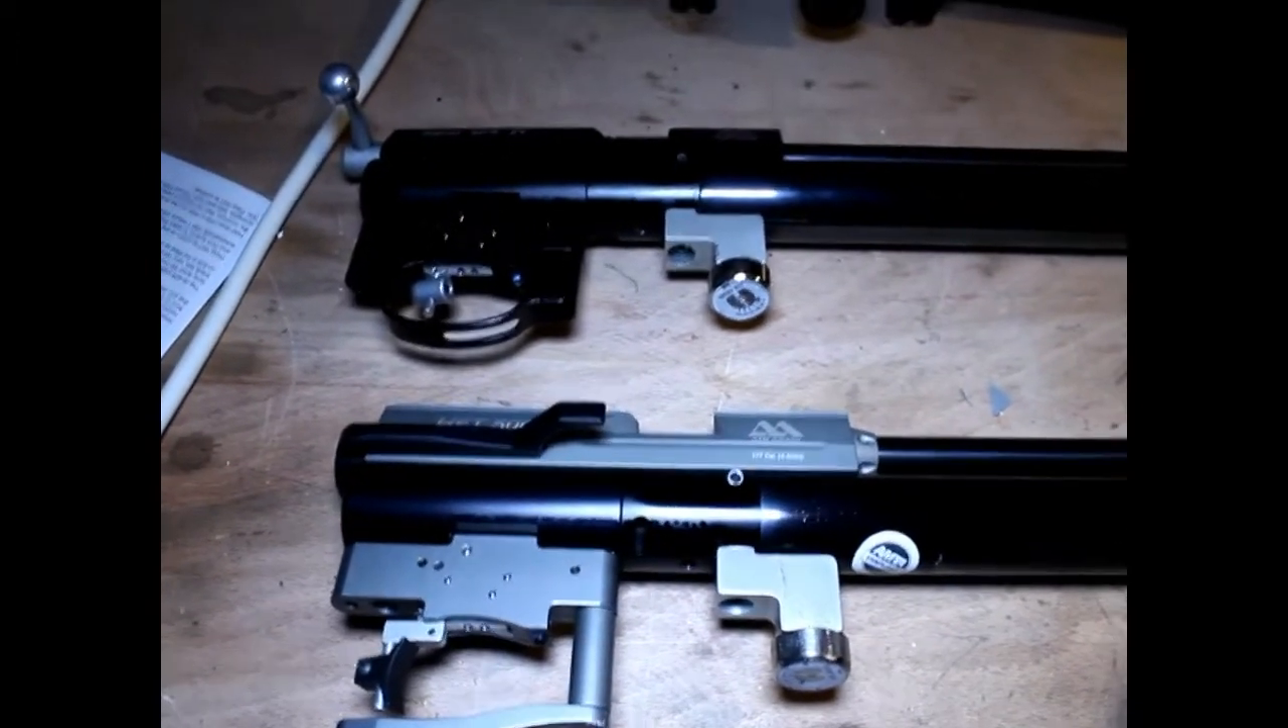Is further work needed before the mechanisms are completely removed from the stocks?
No.